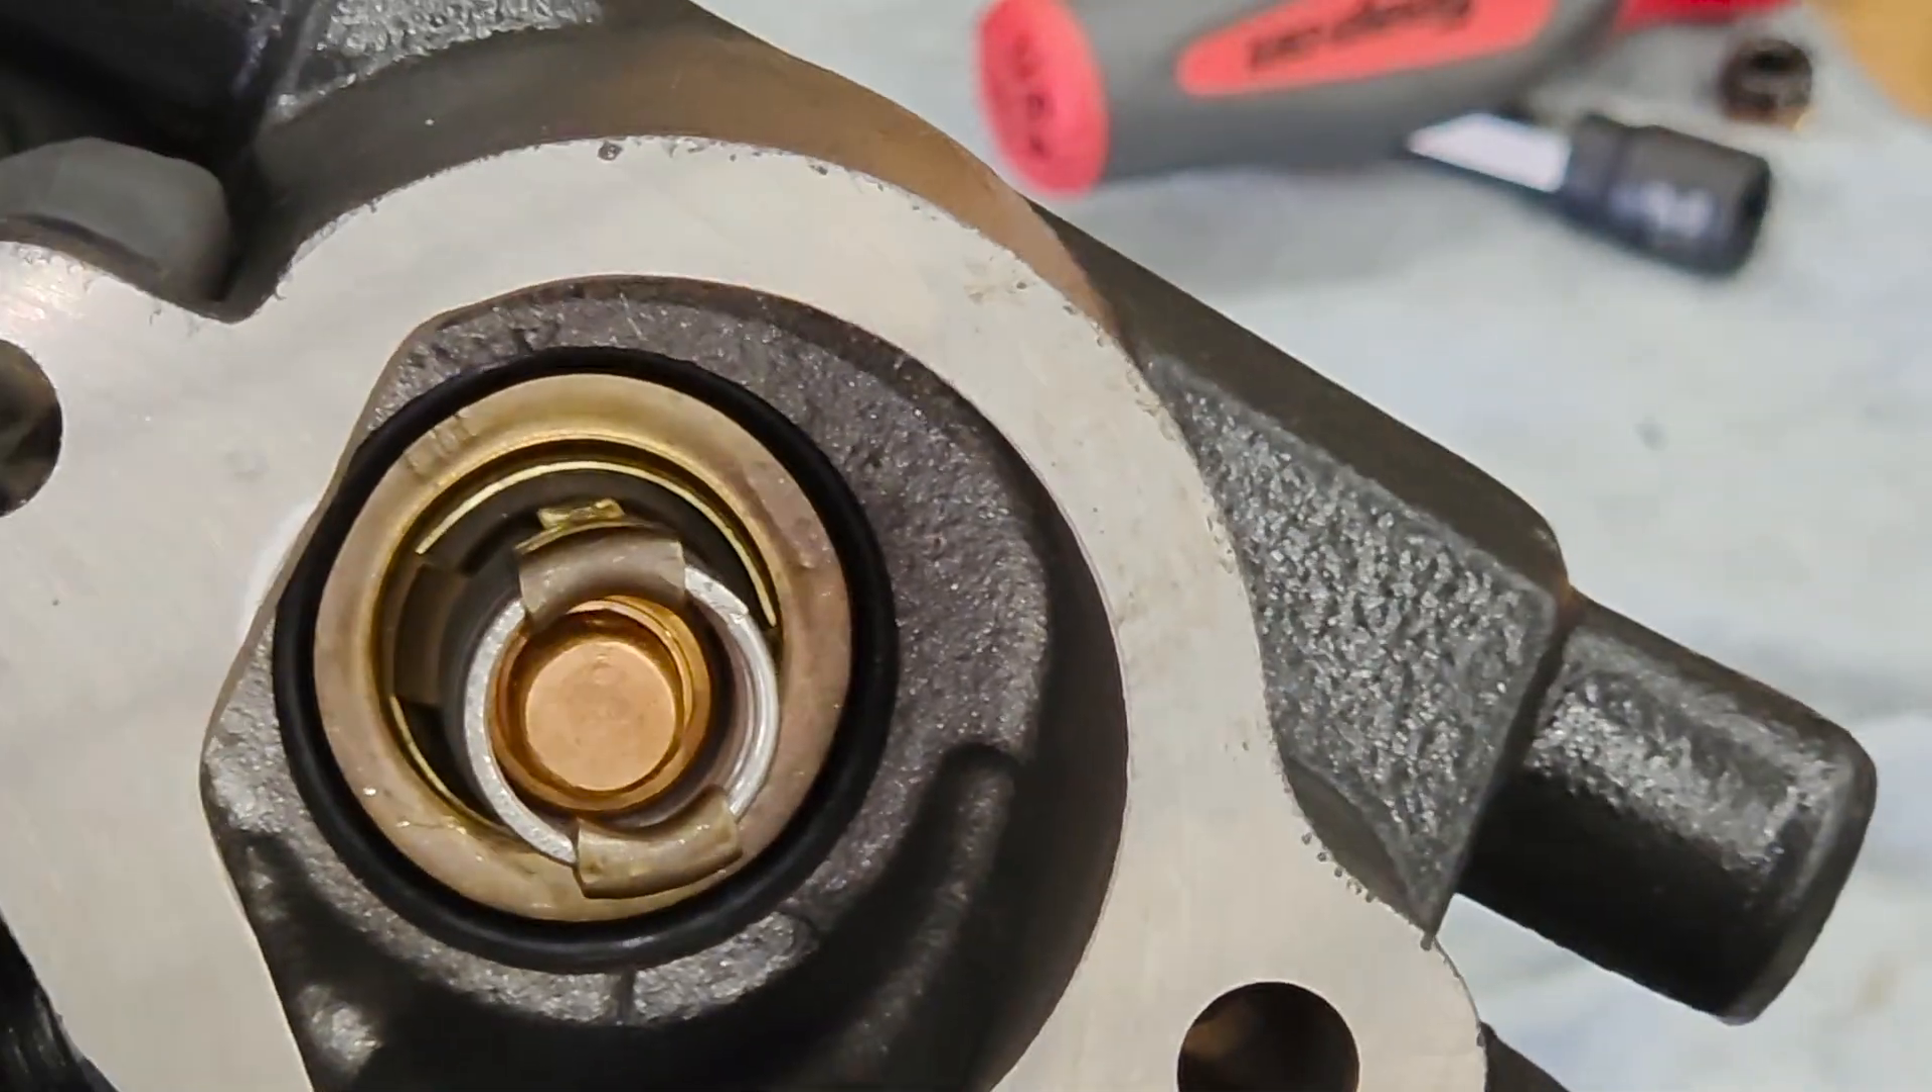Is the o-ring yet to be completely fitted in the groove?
No.